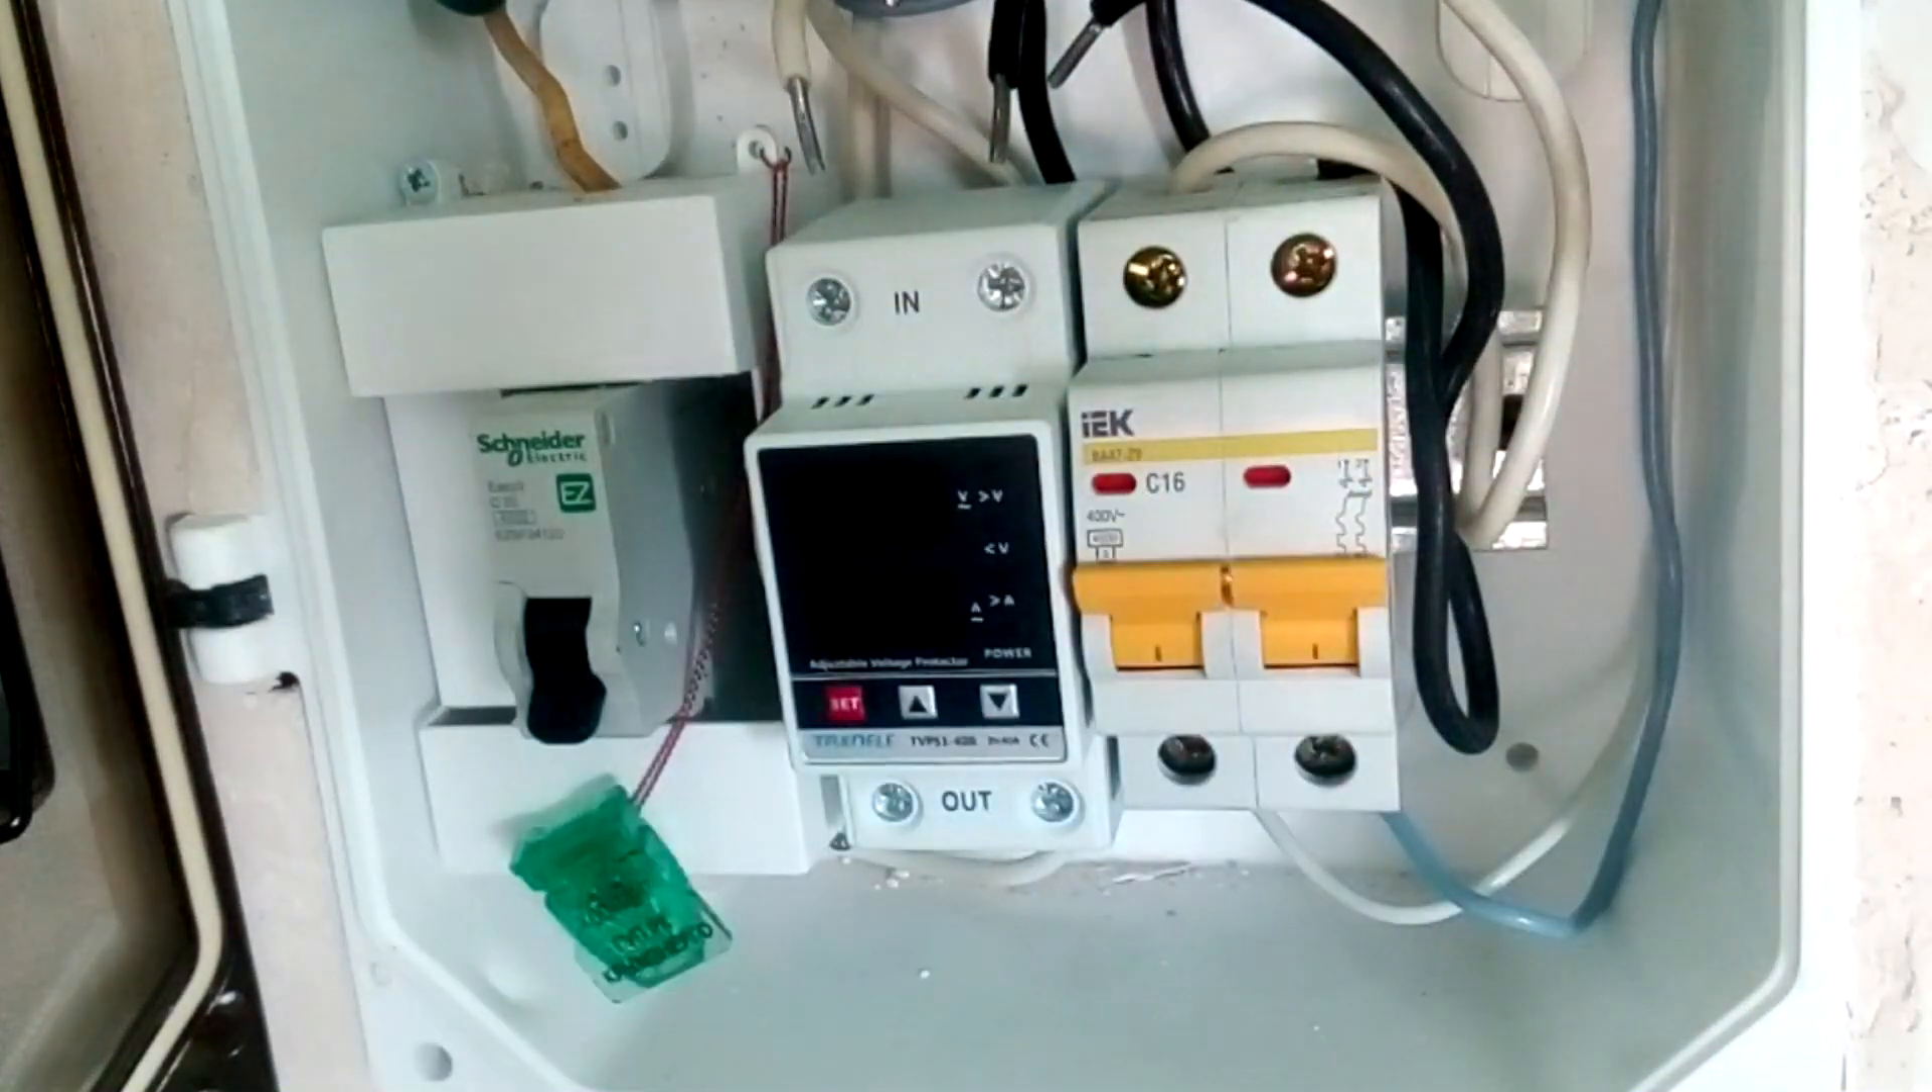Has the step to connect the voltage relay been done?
No.